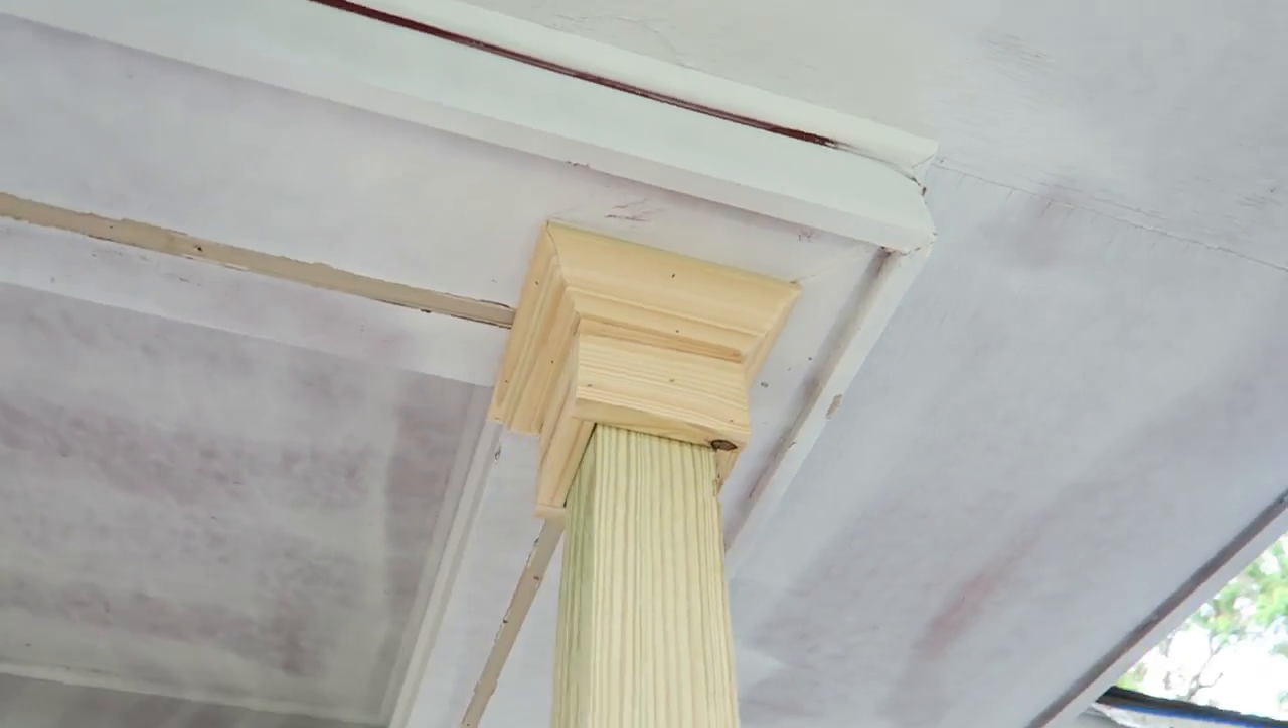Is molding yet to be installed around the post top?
No.